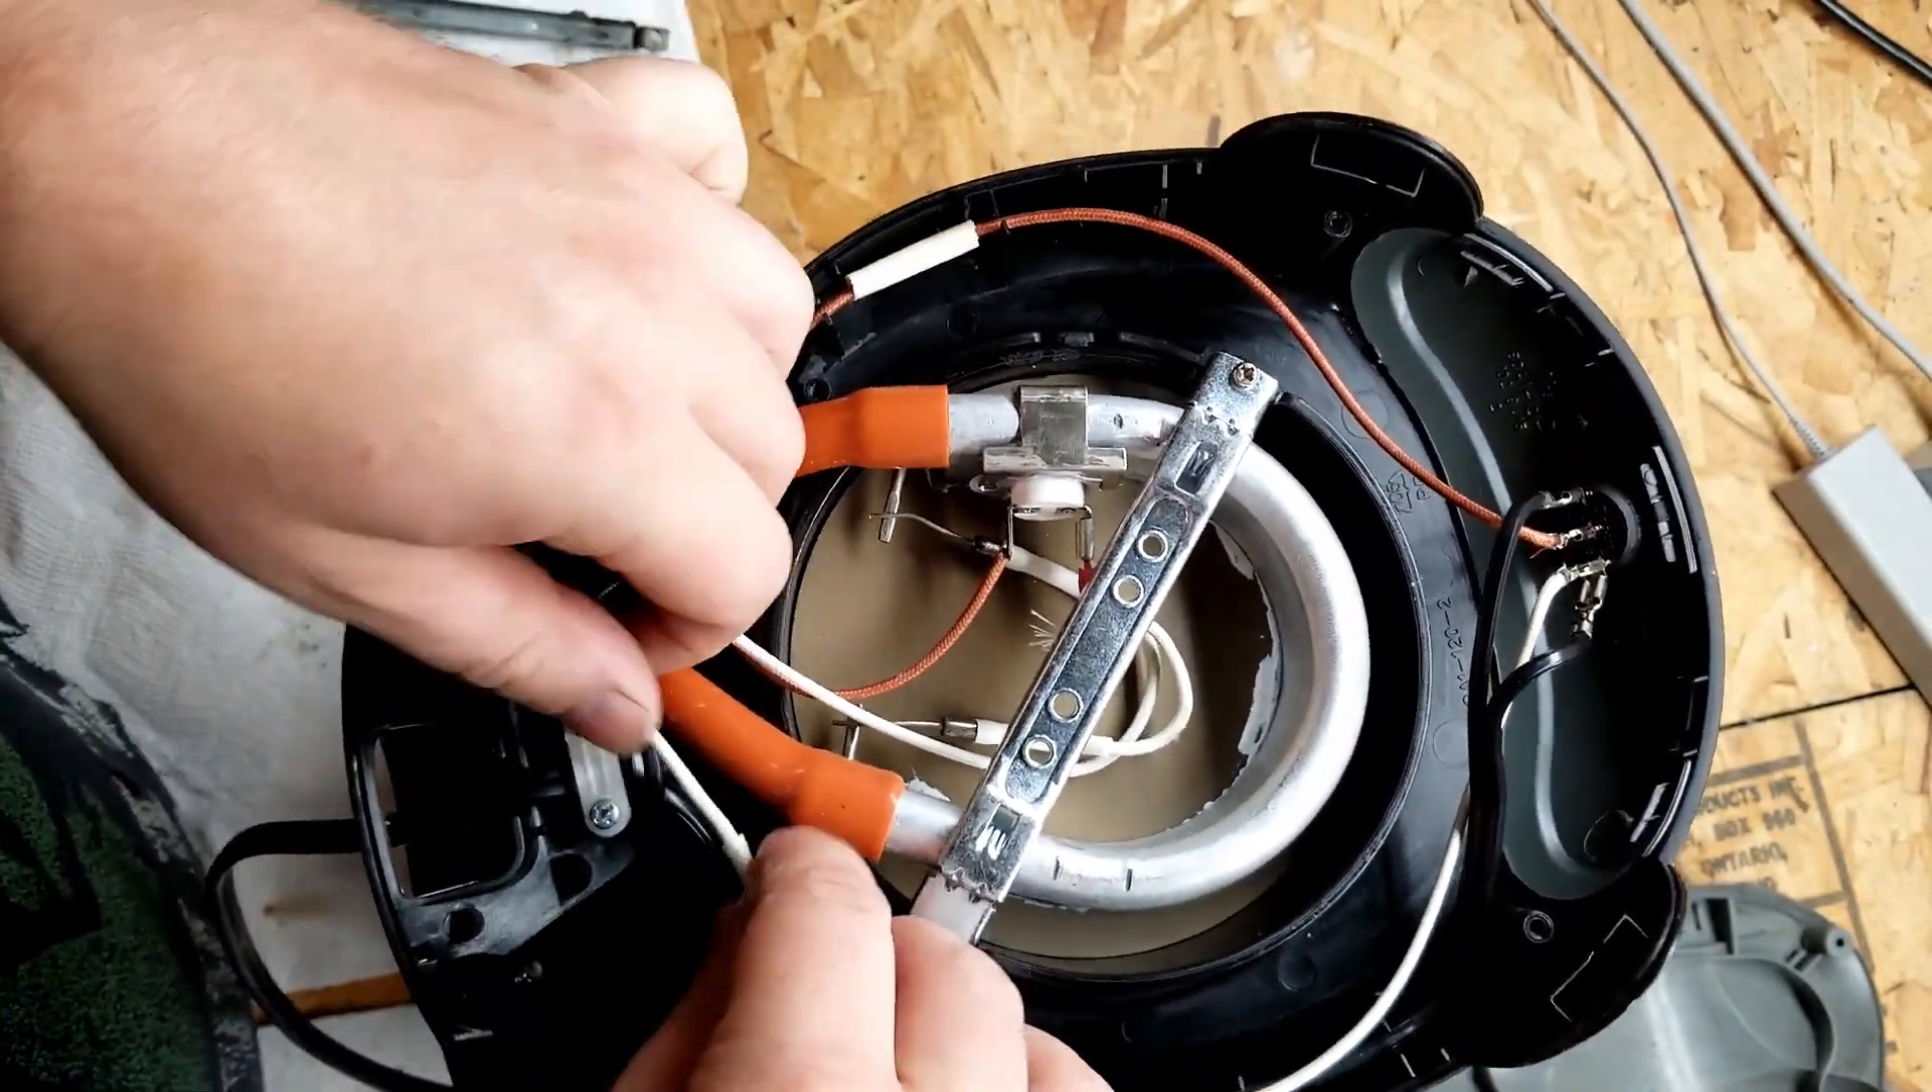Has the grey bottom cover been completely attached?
No.